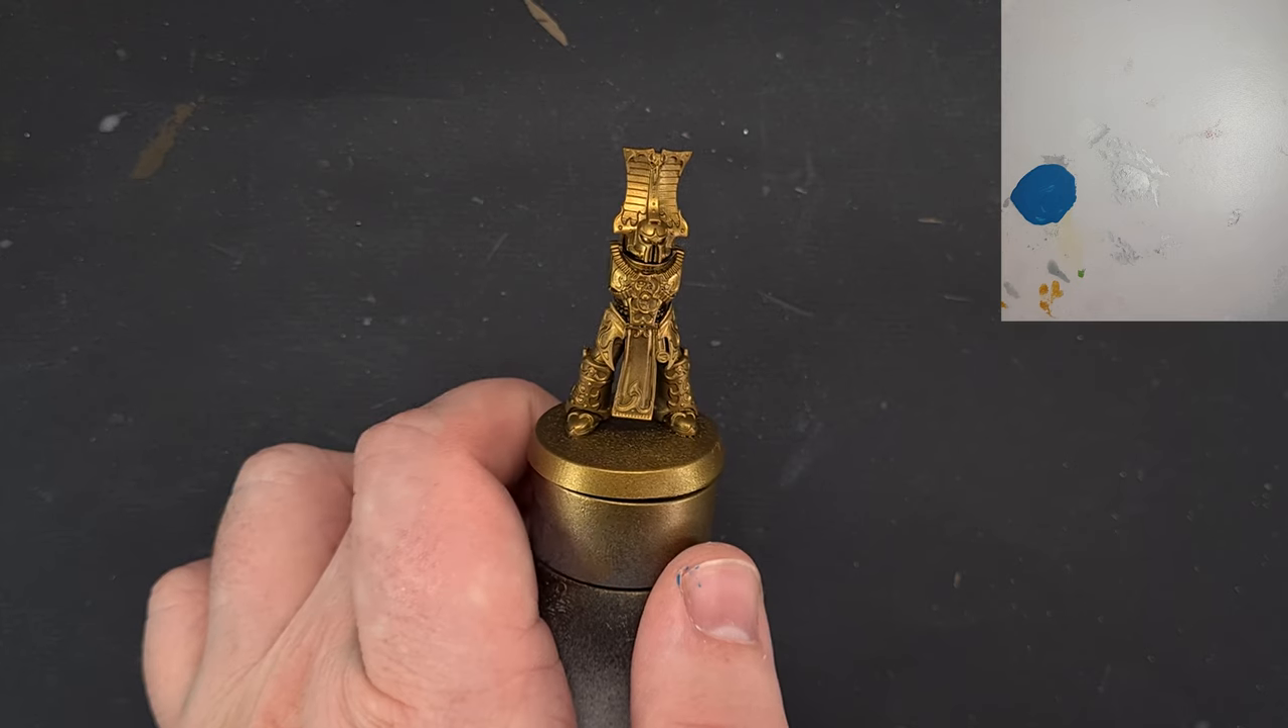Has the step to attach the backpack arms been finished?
No.